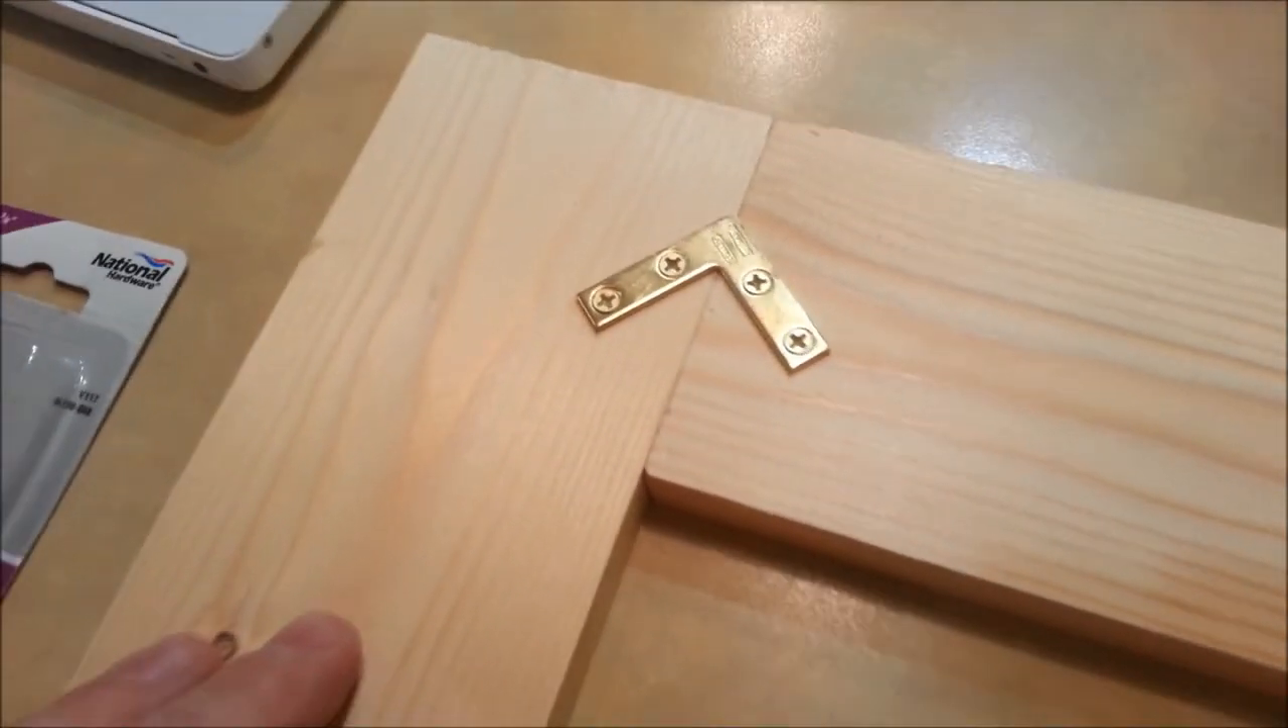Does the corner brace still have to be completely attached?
No.